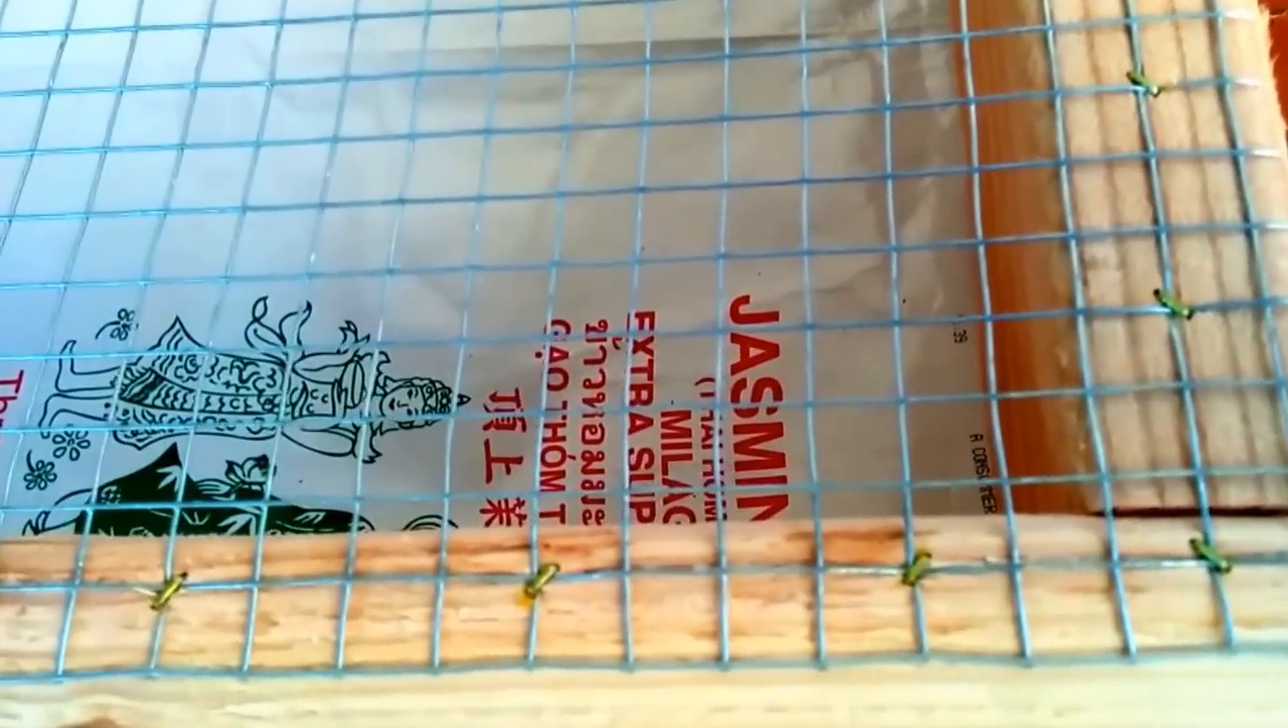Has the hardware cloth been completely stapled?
Yes.